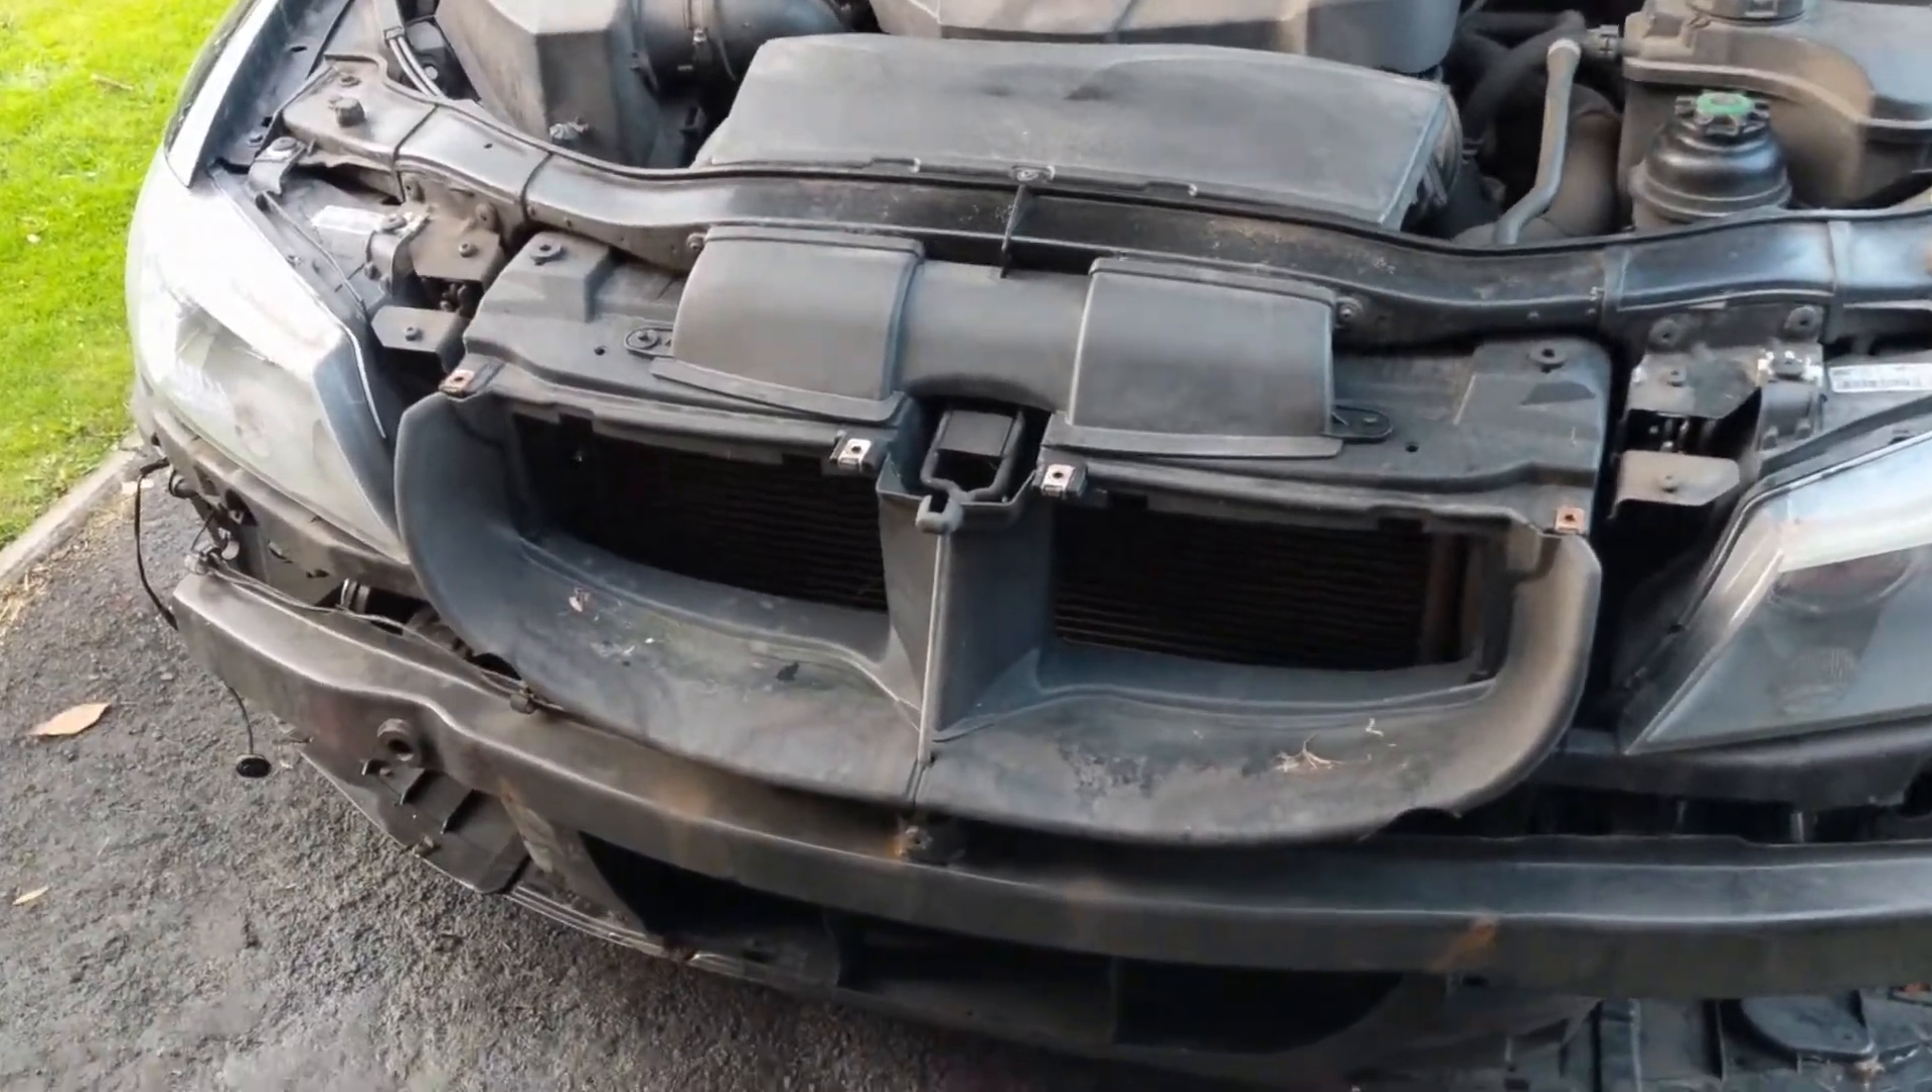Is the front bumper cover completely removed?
Yes.